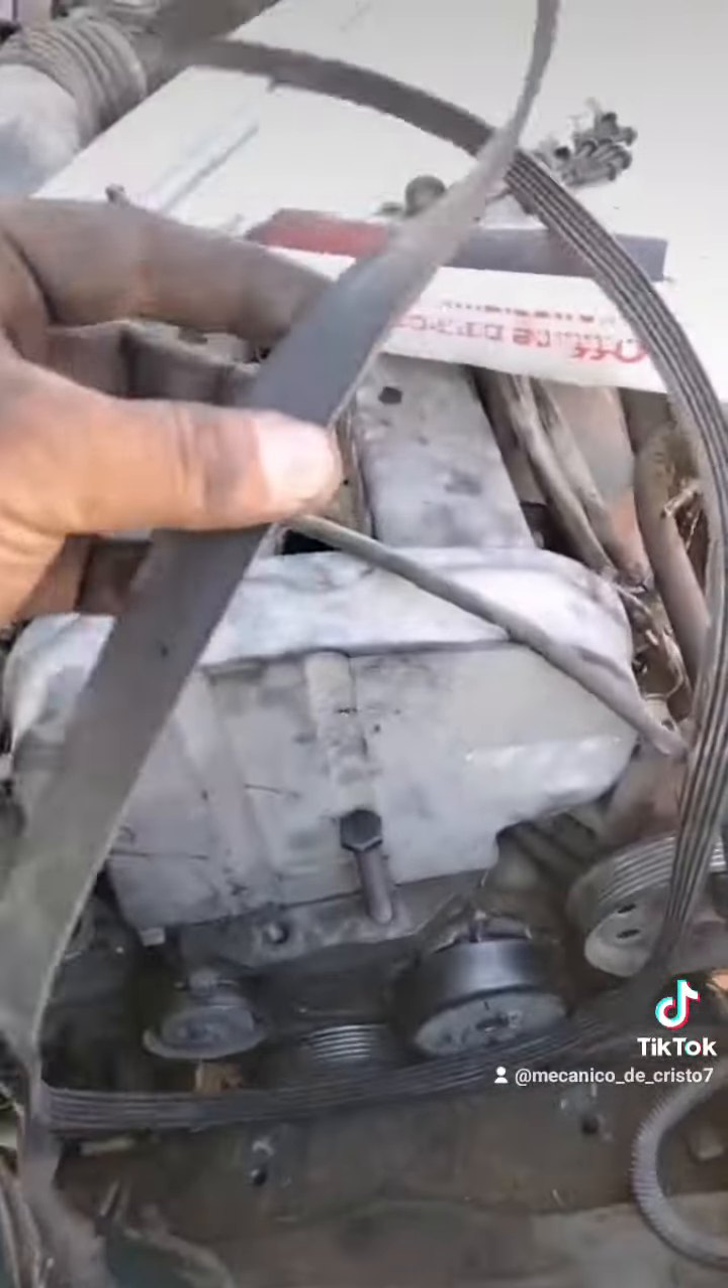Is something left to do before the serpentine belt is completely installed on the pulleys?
Yes.